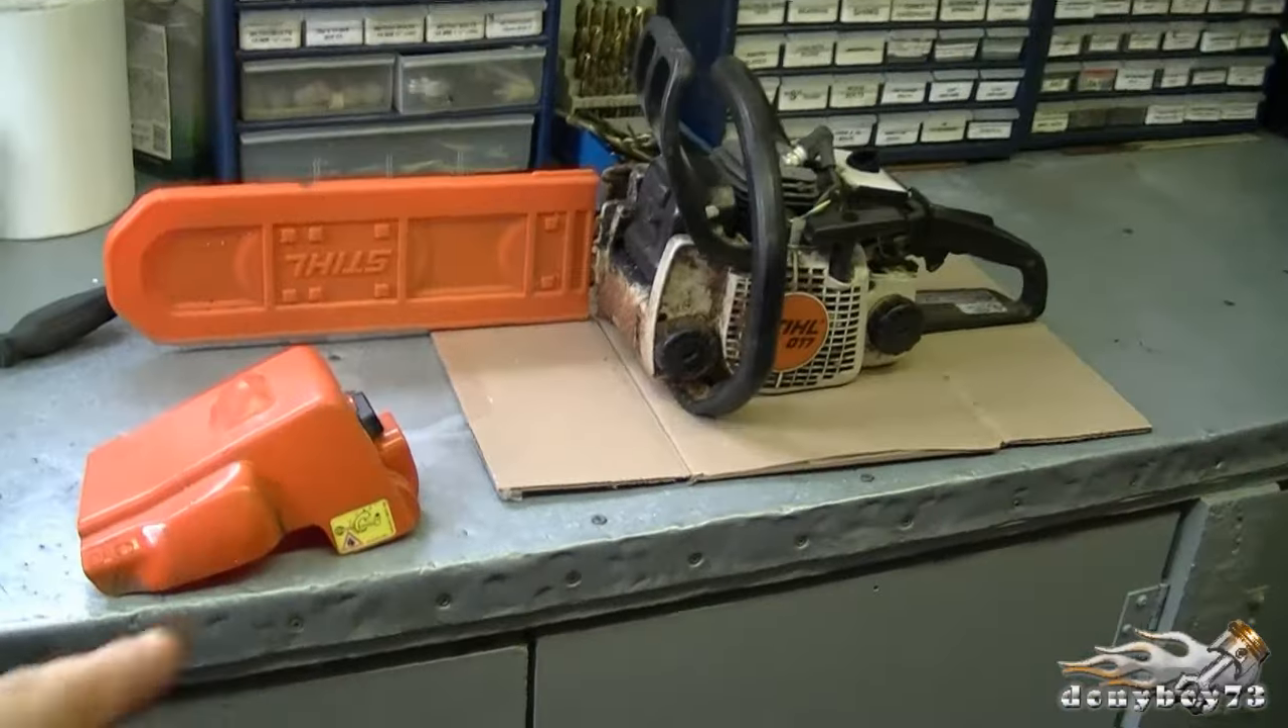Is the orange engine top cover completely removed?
Yes.